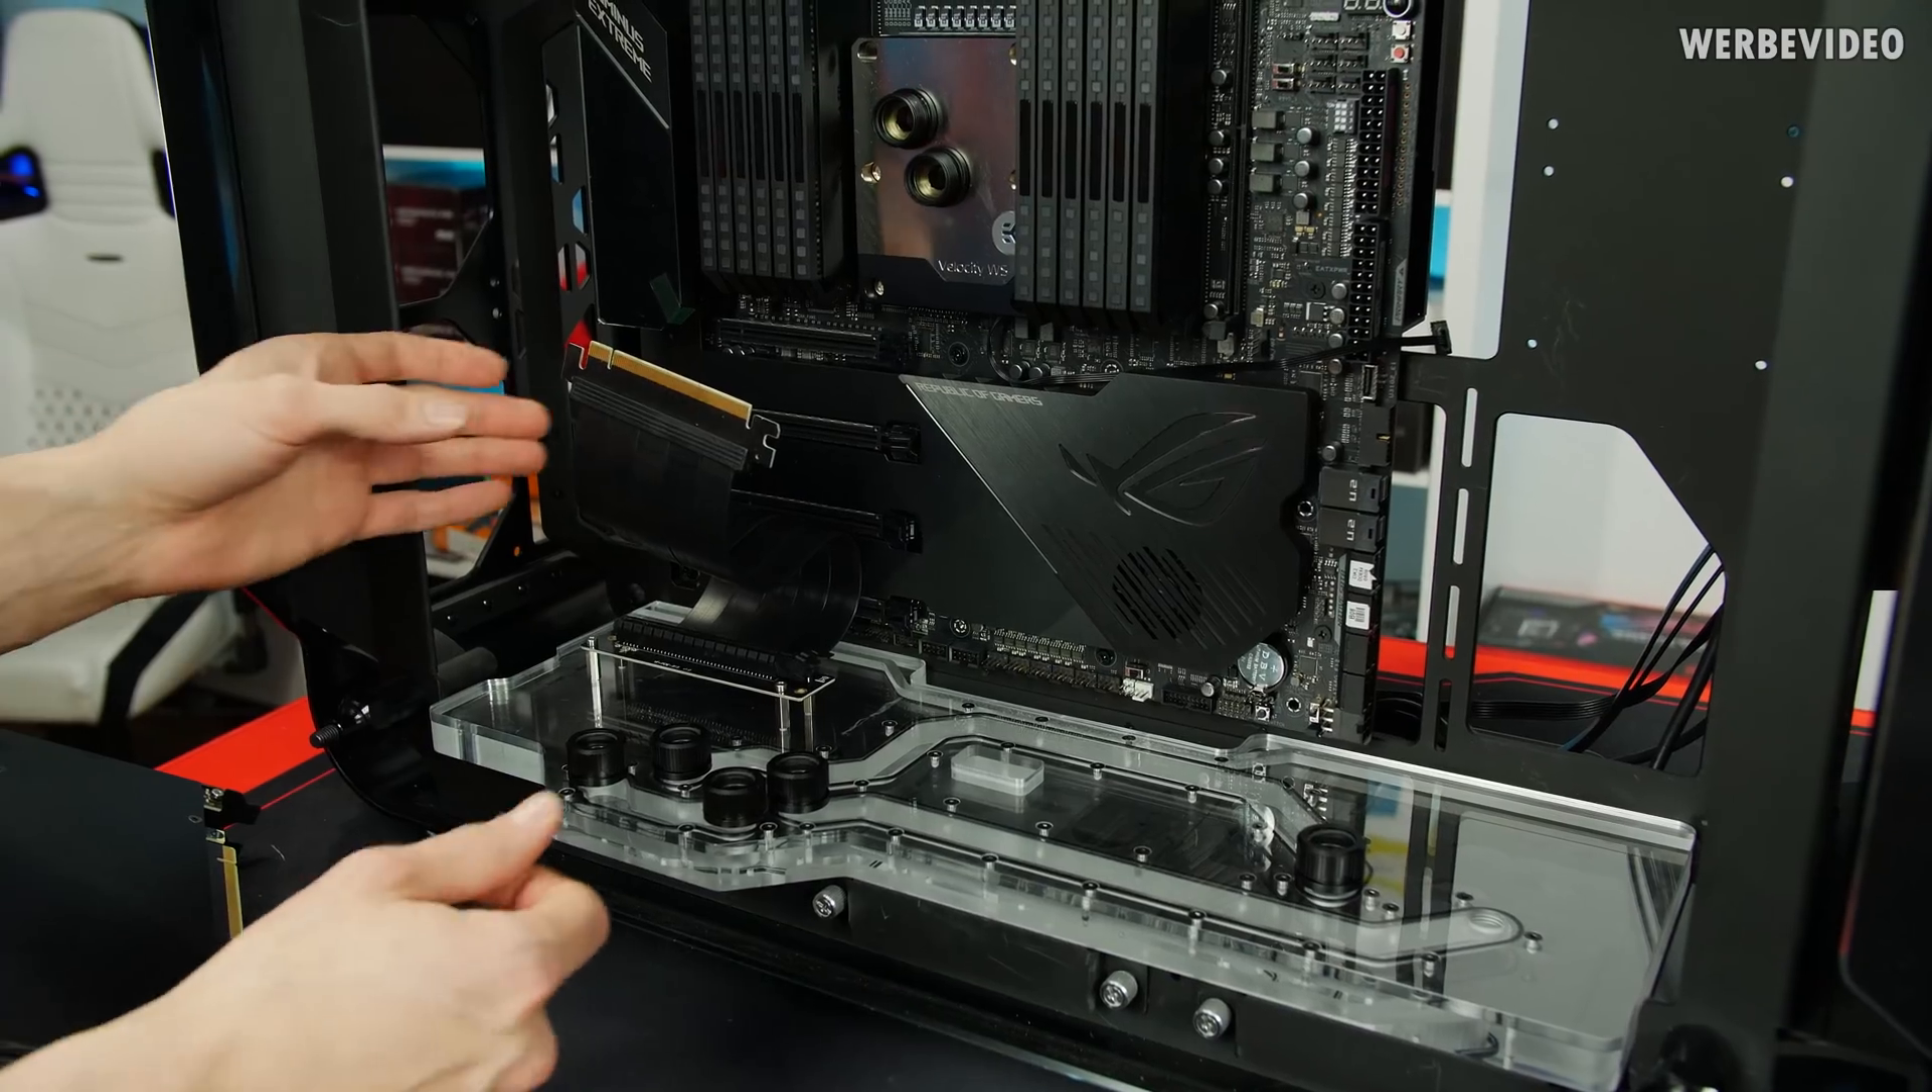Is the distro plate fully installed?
Yes.